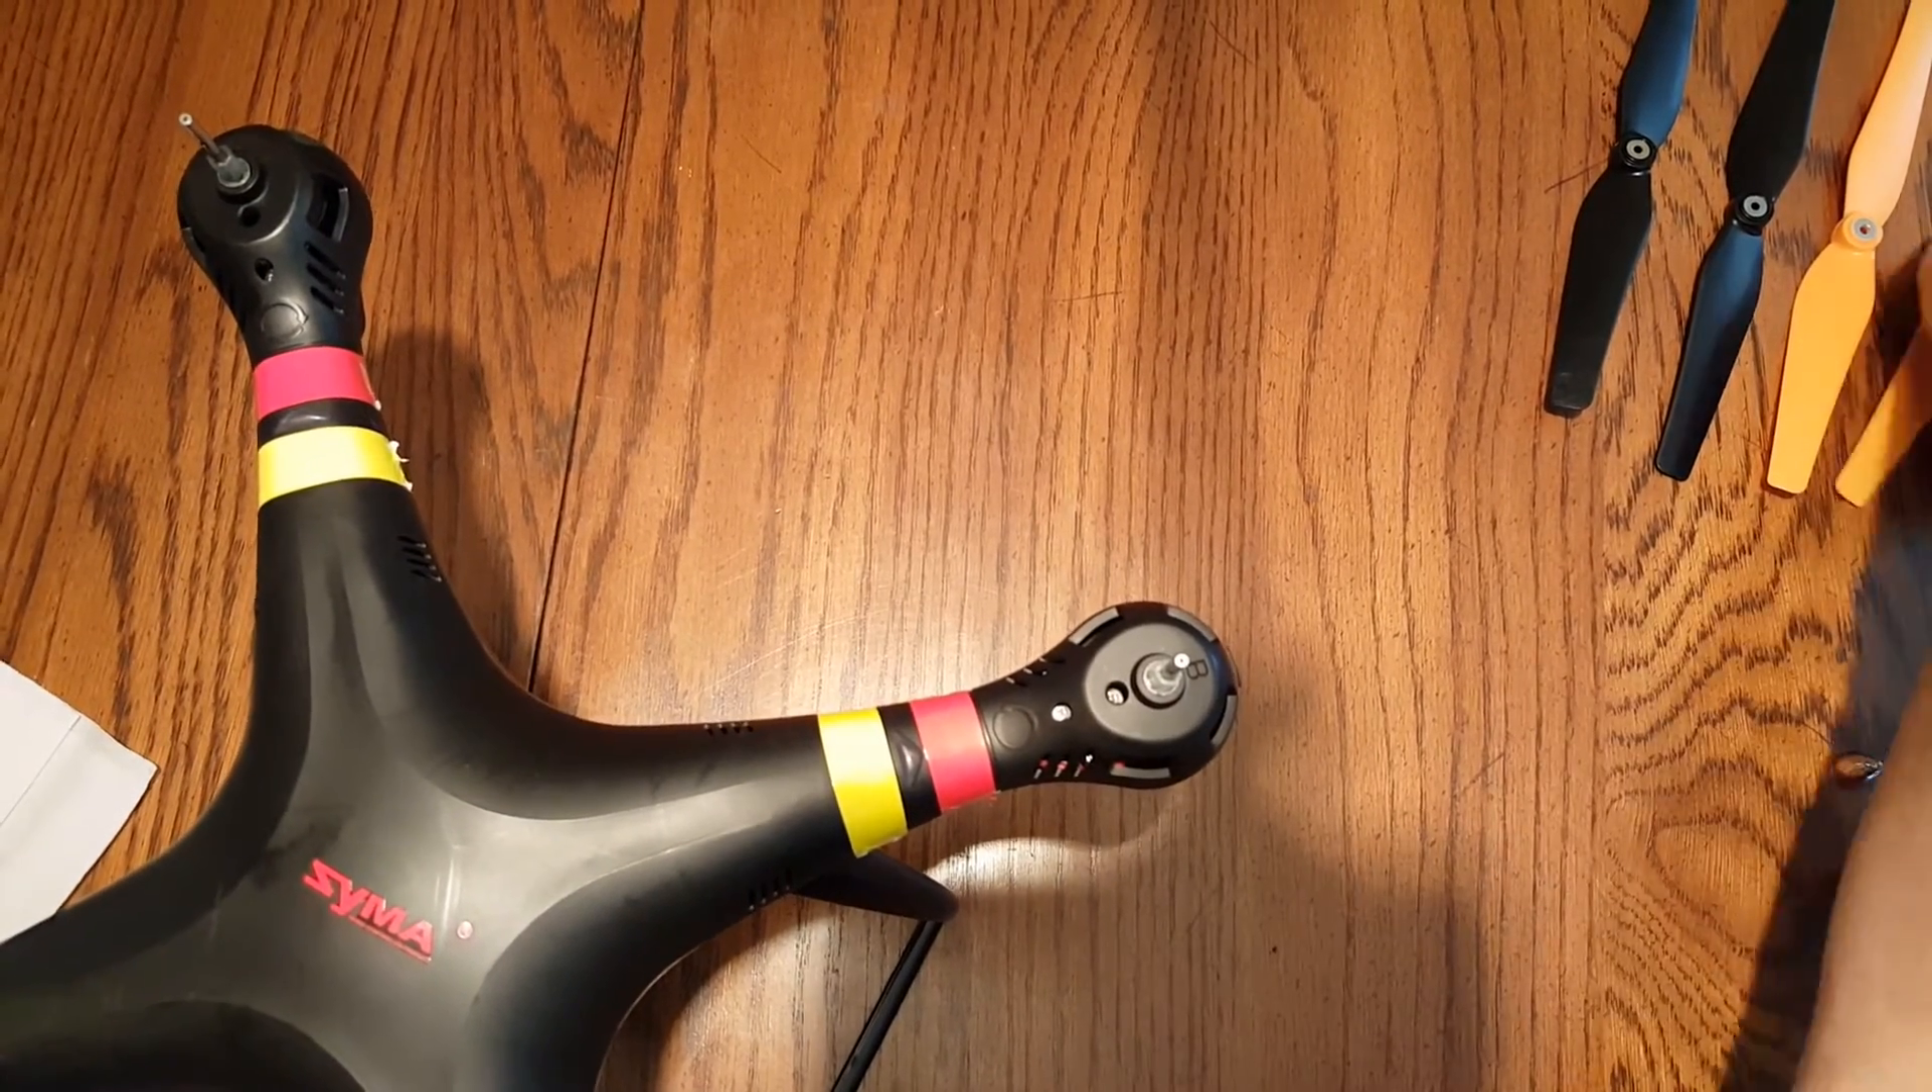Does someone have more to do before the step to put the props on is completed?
Yes.